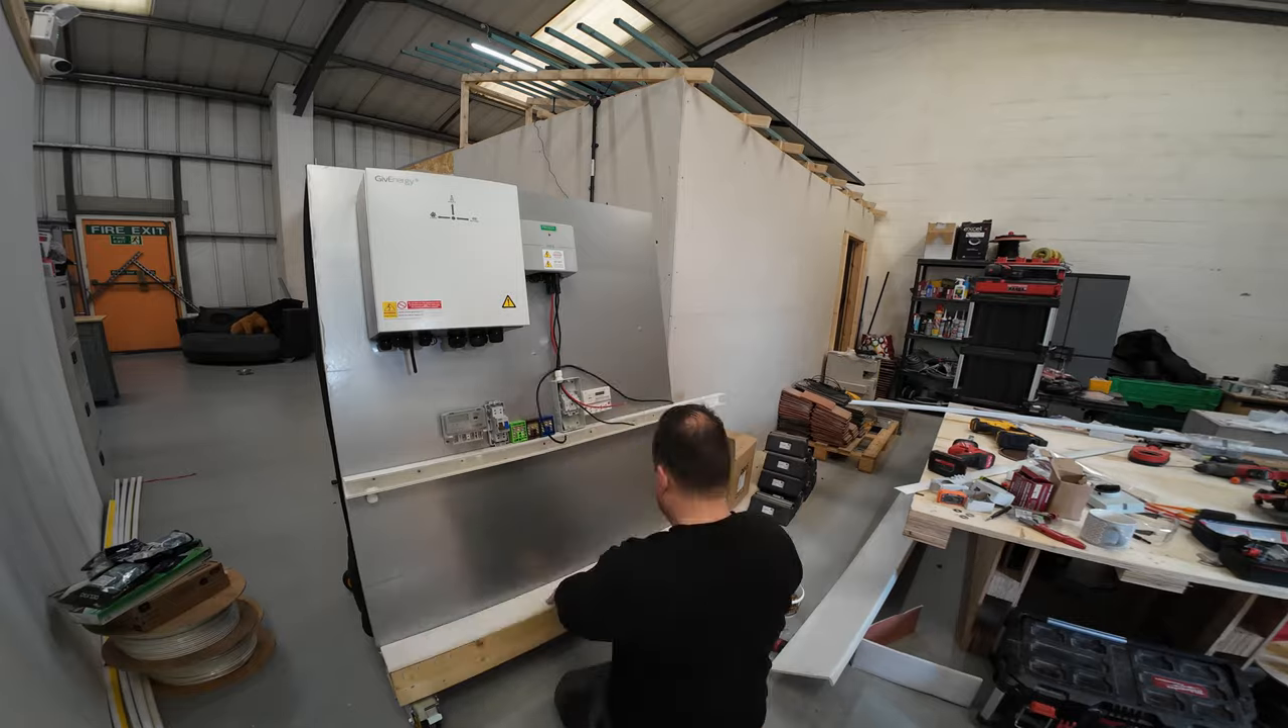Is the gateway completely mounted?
Yes.